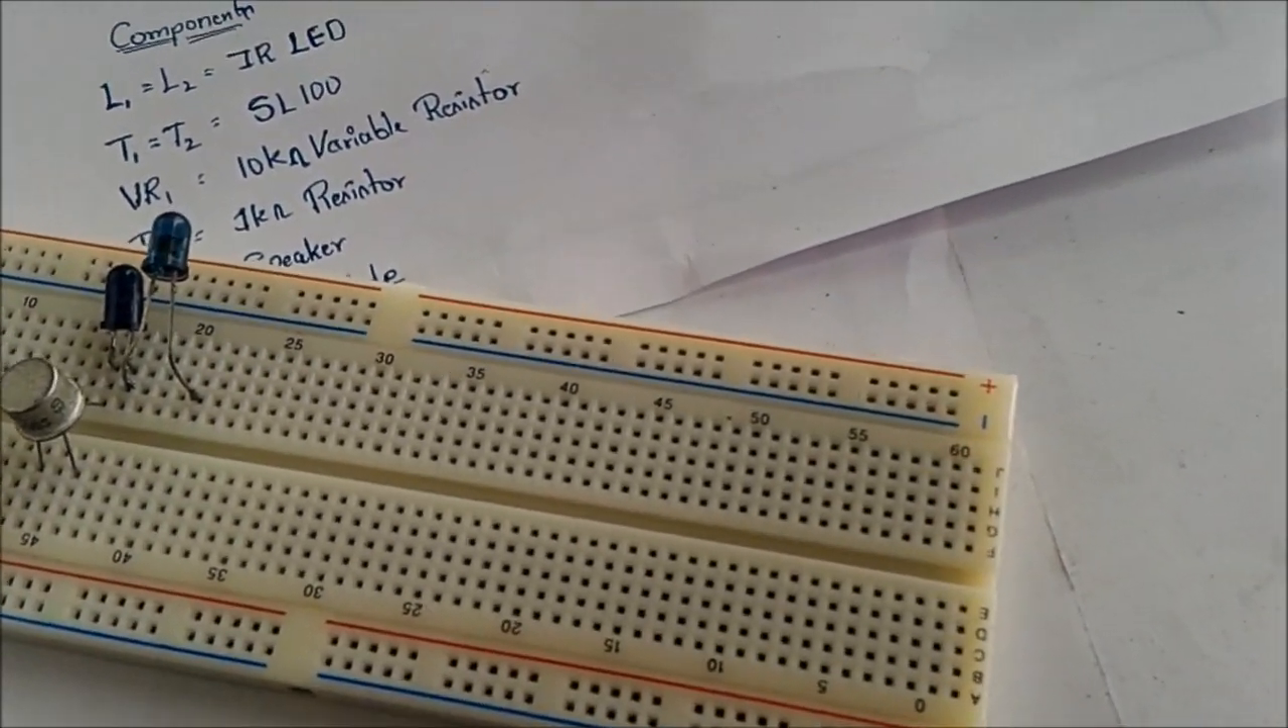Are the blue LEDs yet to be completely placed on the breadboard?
No.